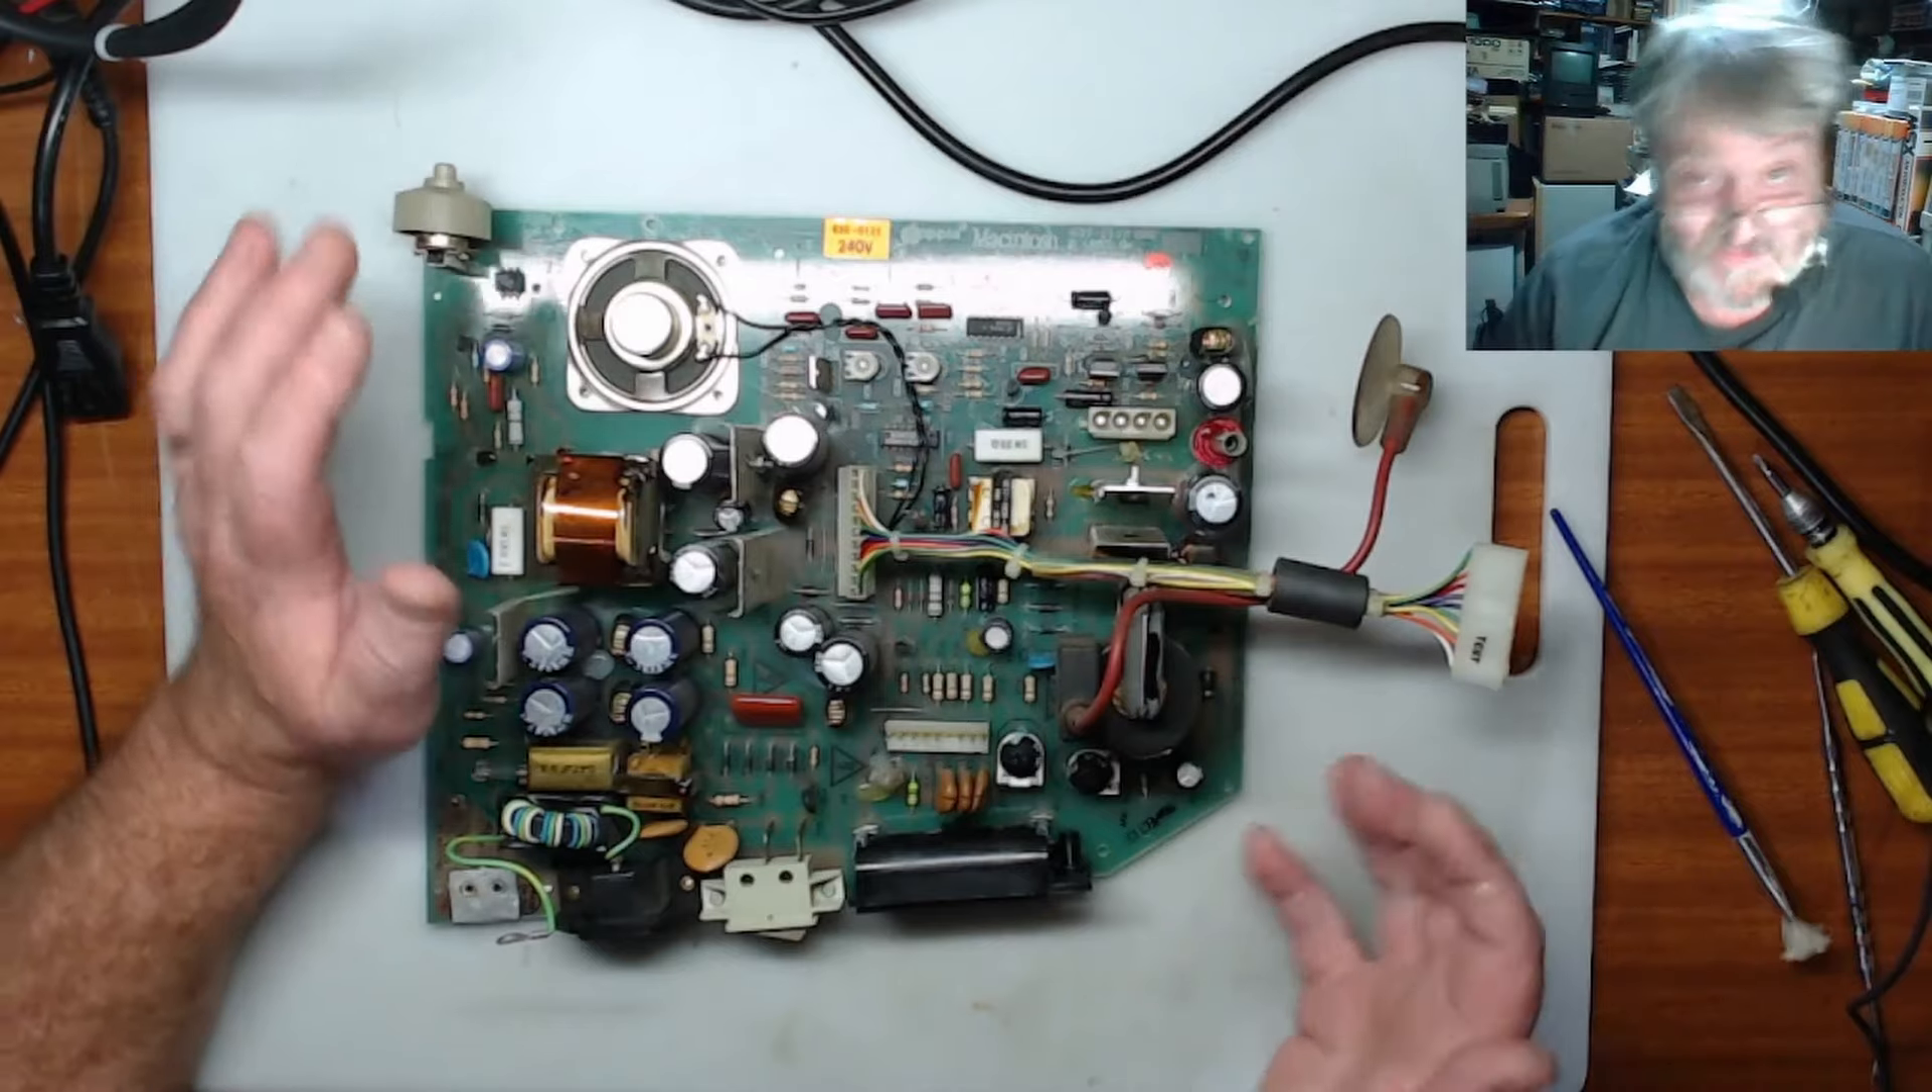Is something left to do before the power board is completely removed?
No.